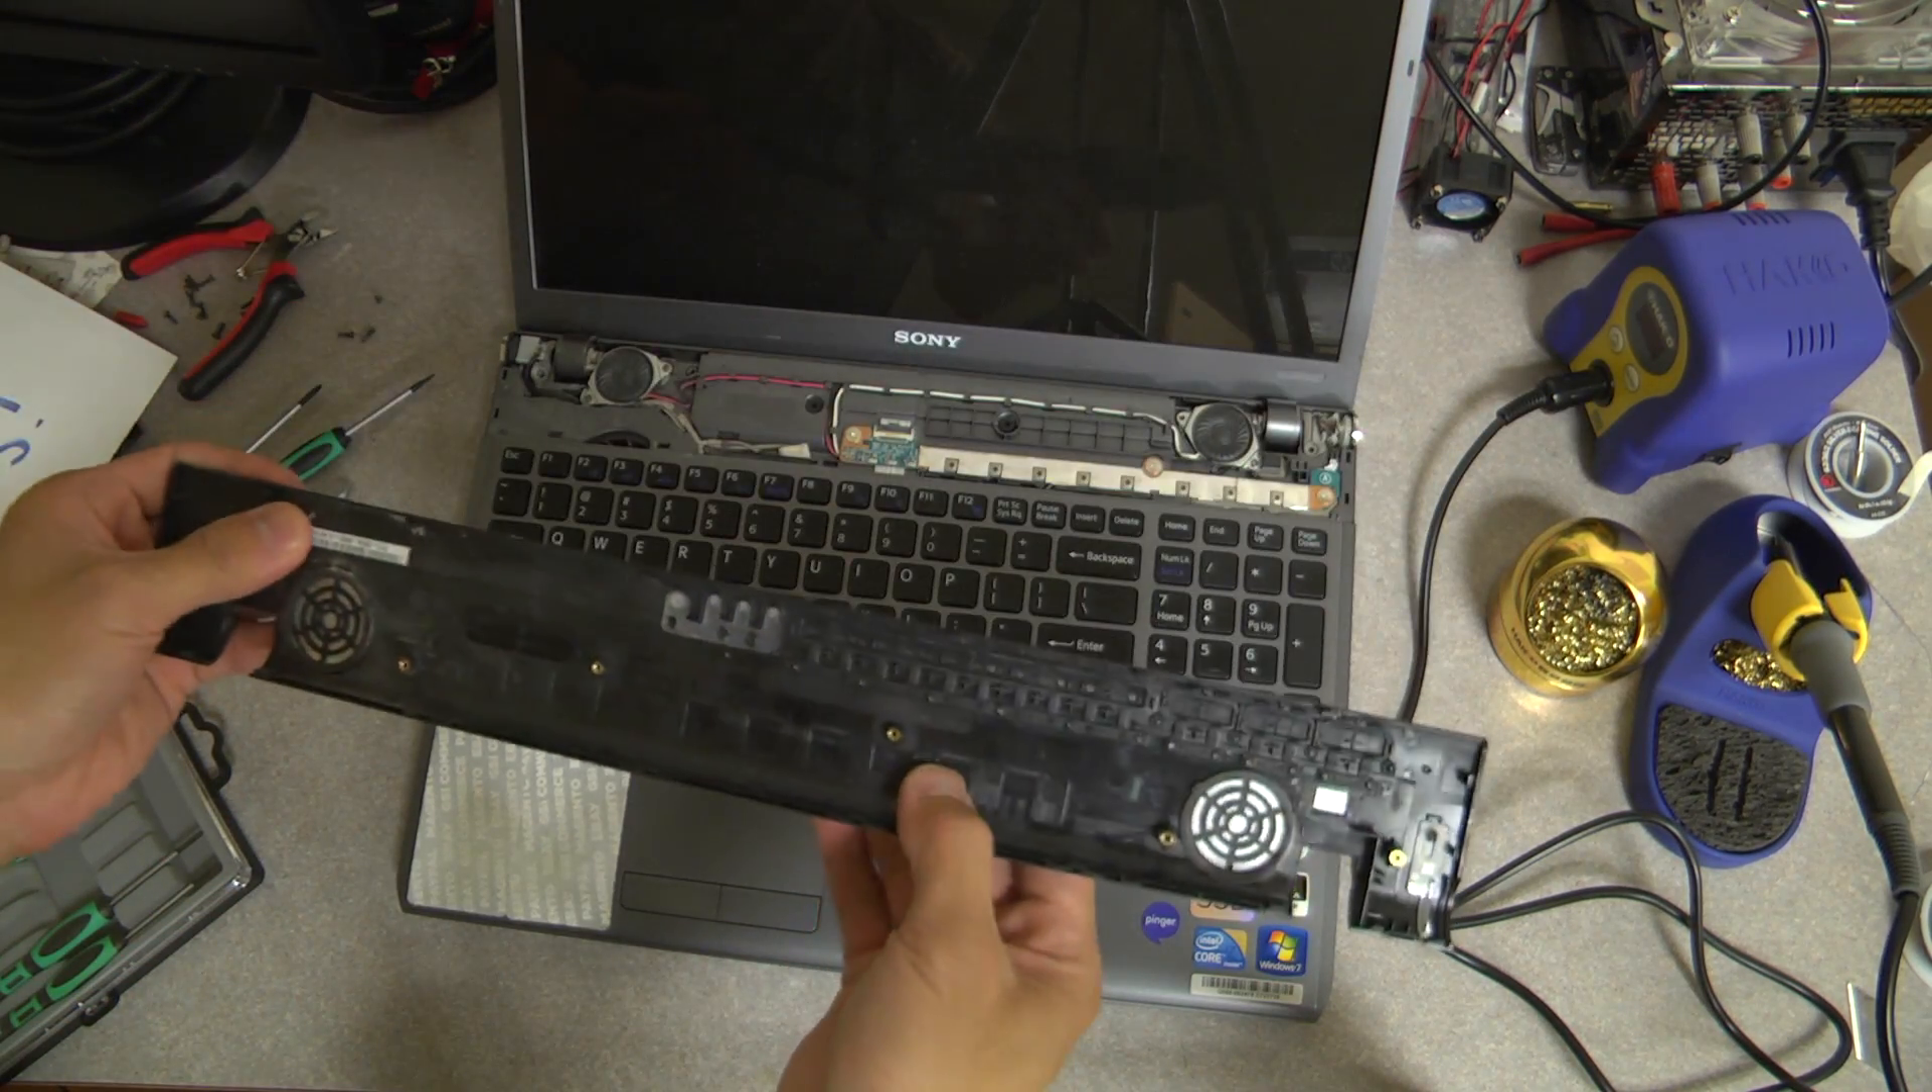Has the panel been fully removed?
Yes.